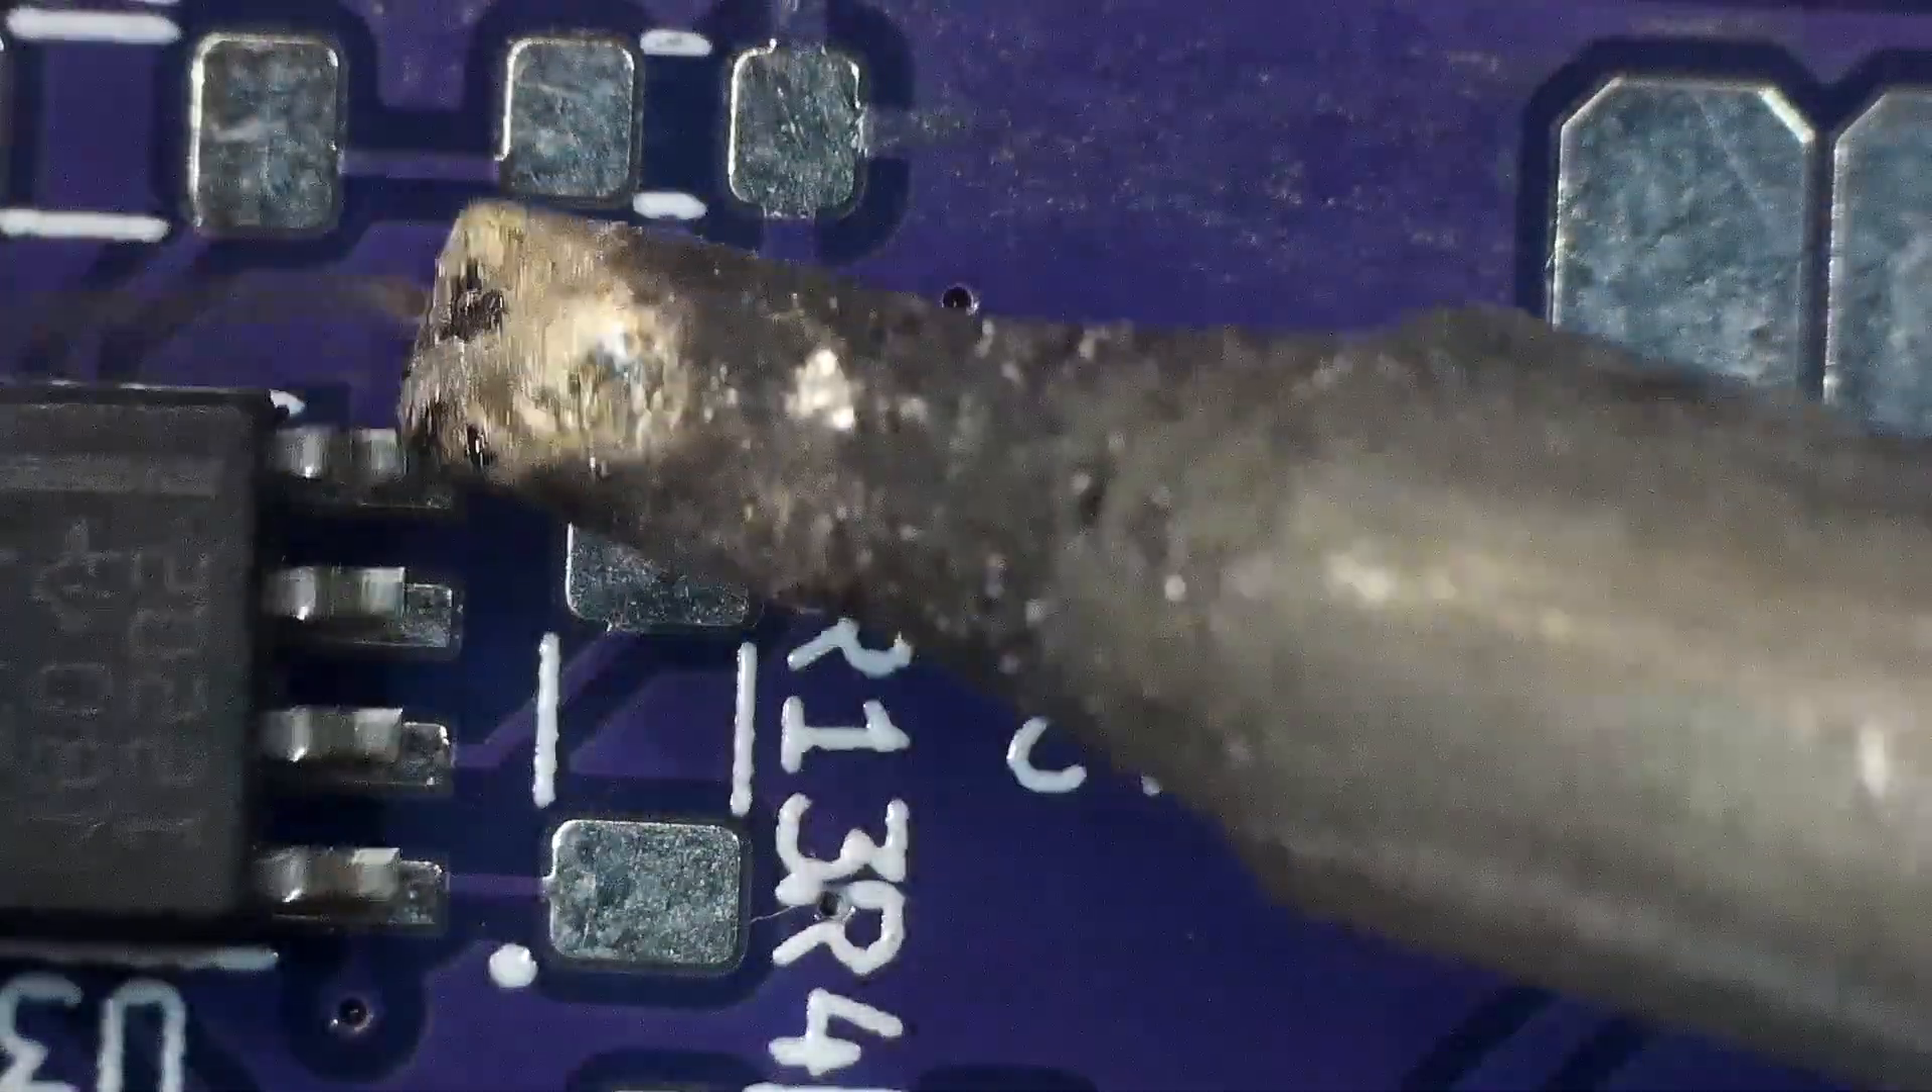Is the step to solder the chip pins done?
No.